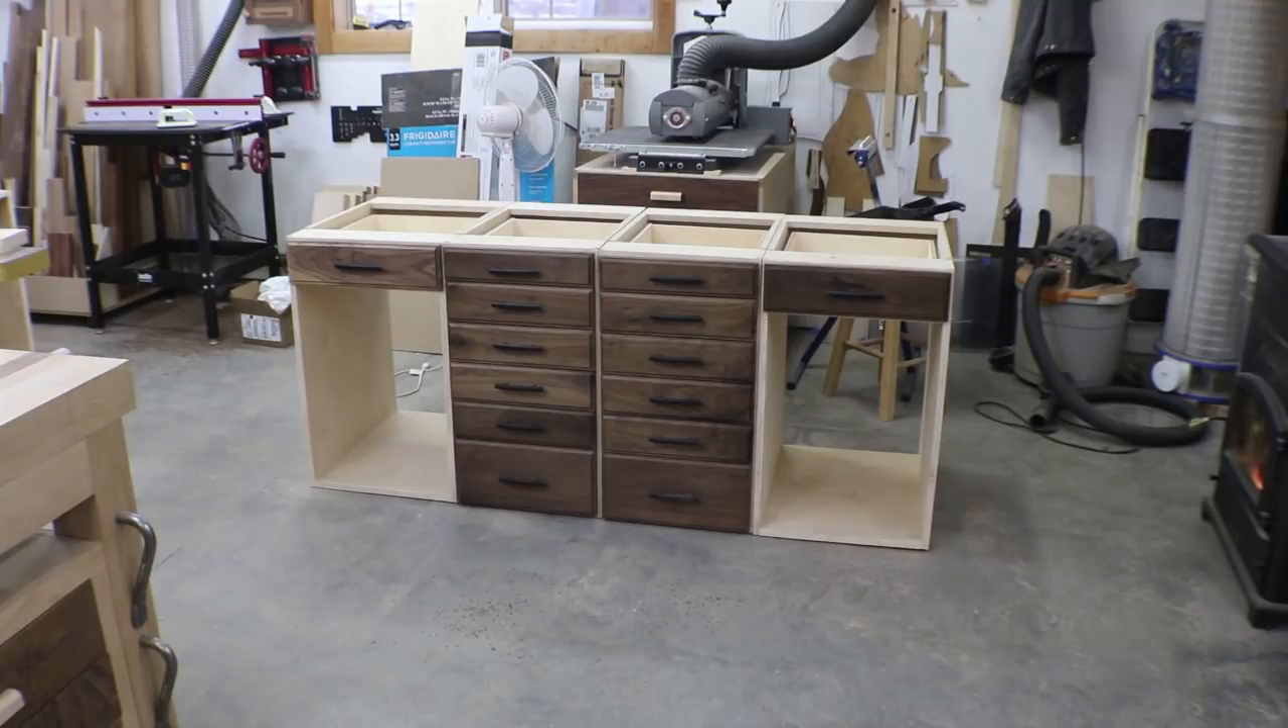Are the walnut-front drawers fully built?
Yes.